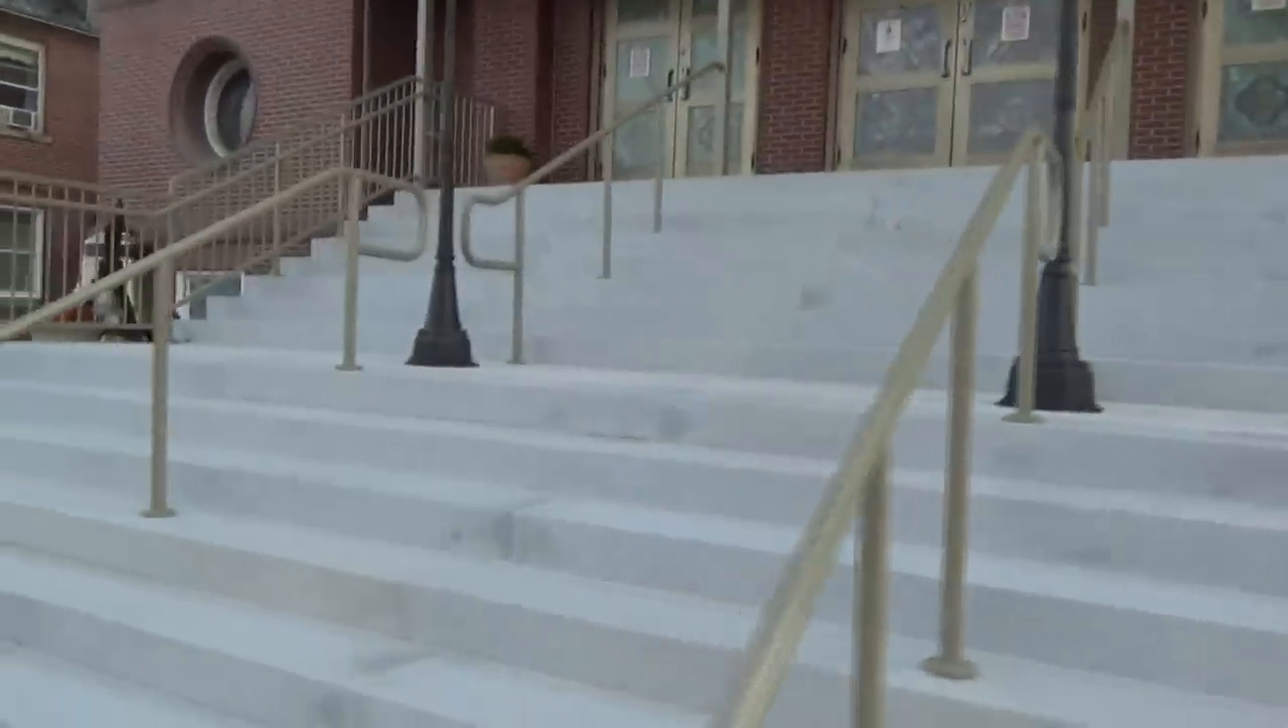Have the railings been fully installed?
Yes.